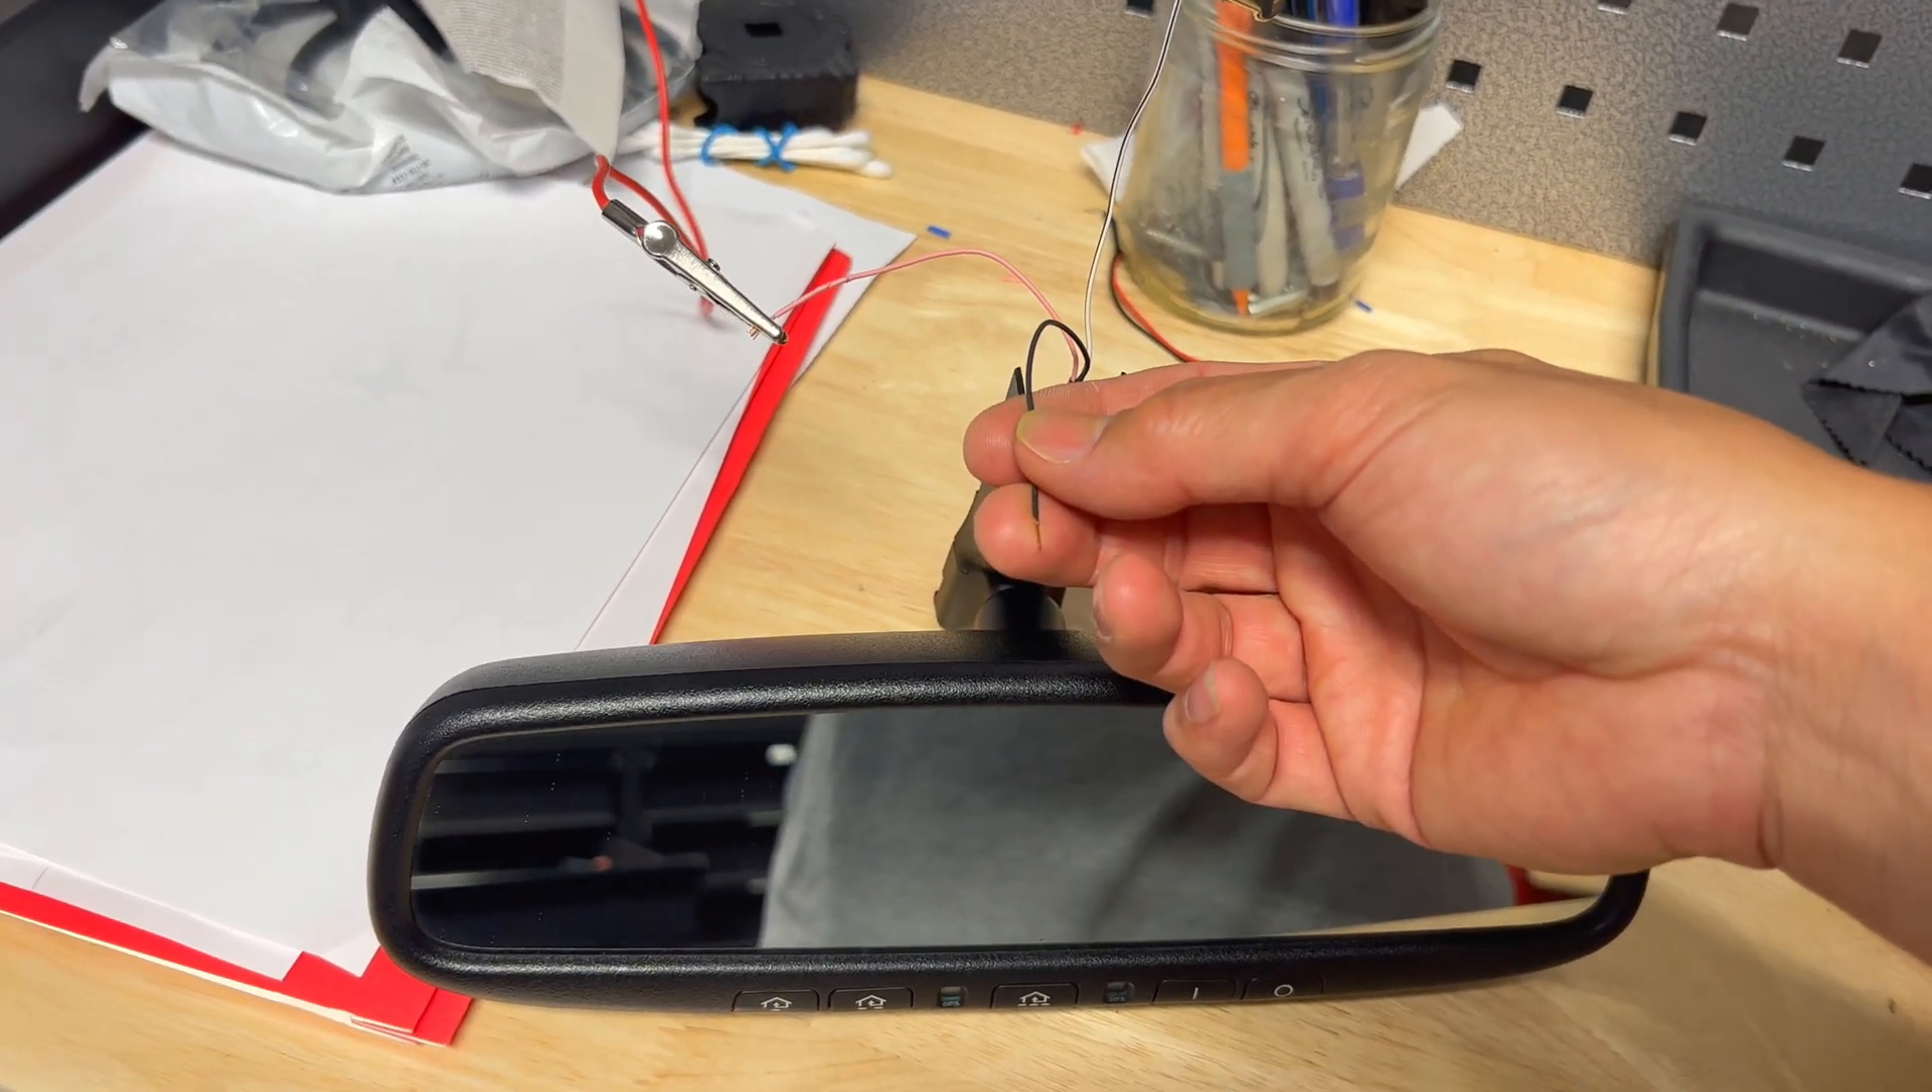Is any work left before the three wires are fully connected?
Yes.